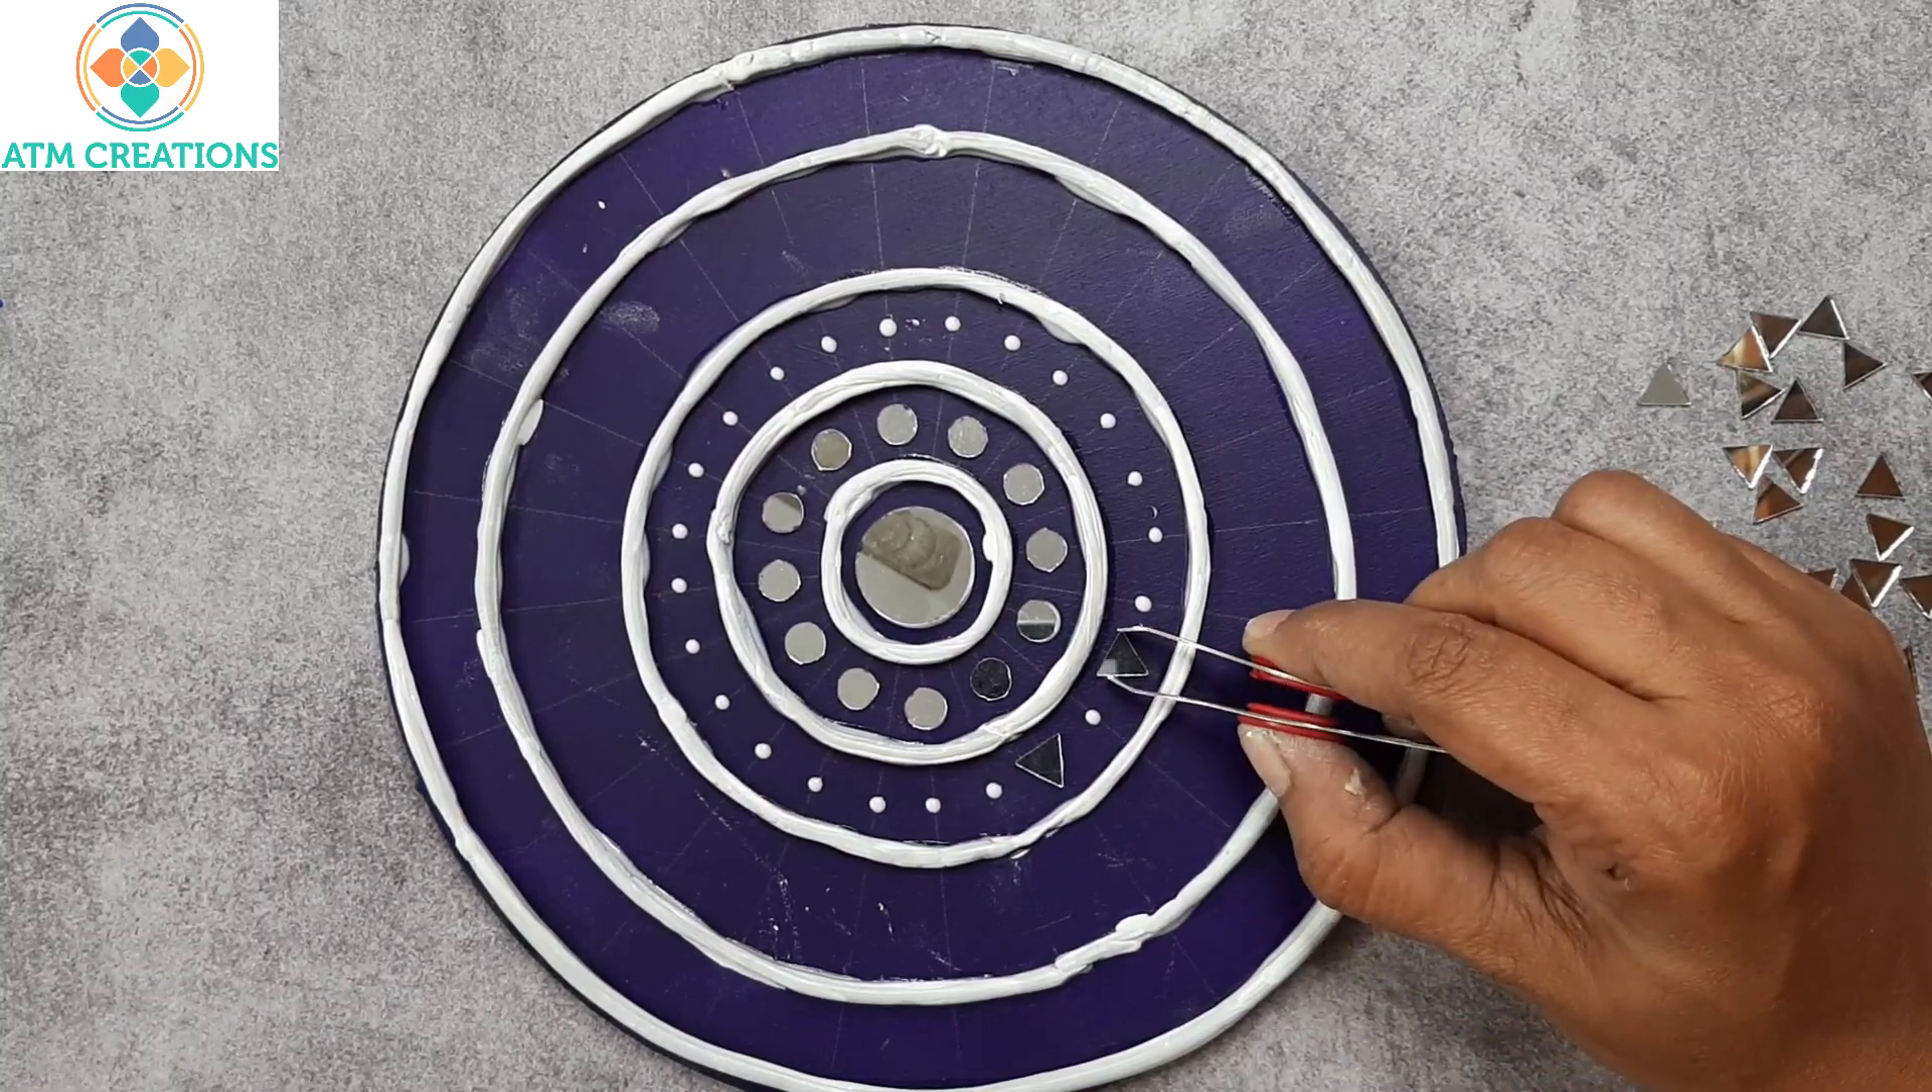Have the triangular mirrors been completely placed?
No.